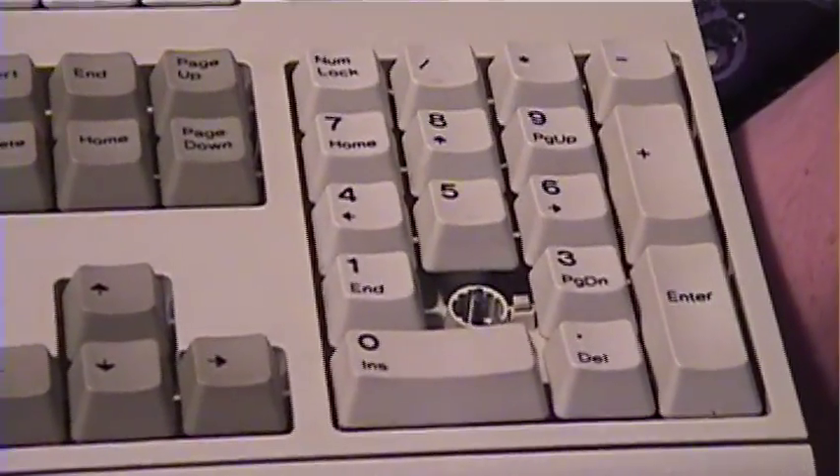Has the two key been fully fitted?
No.